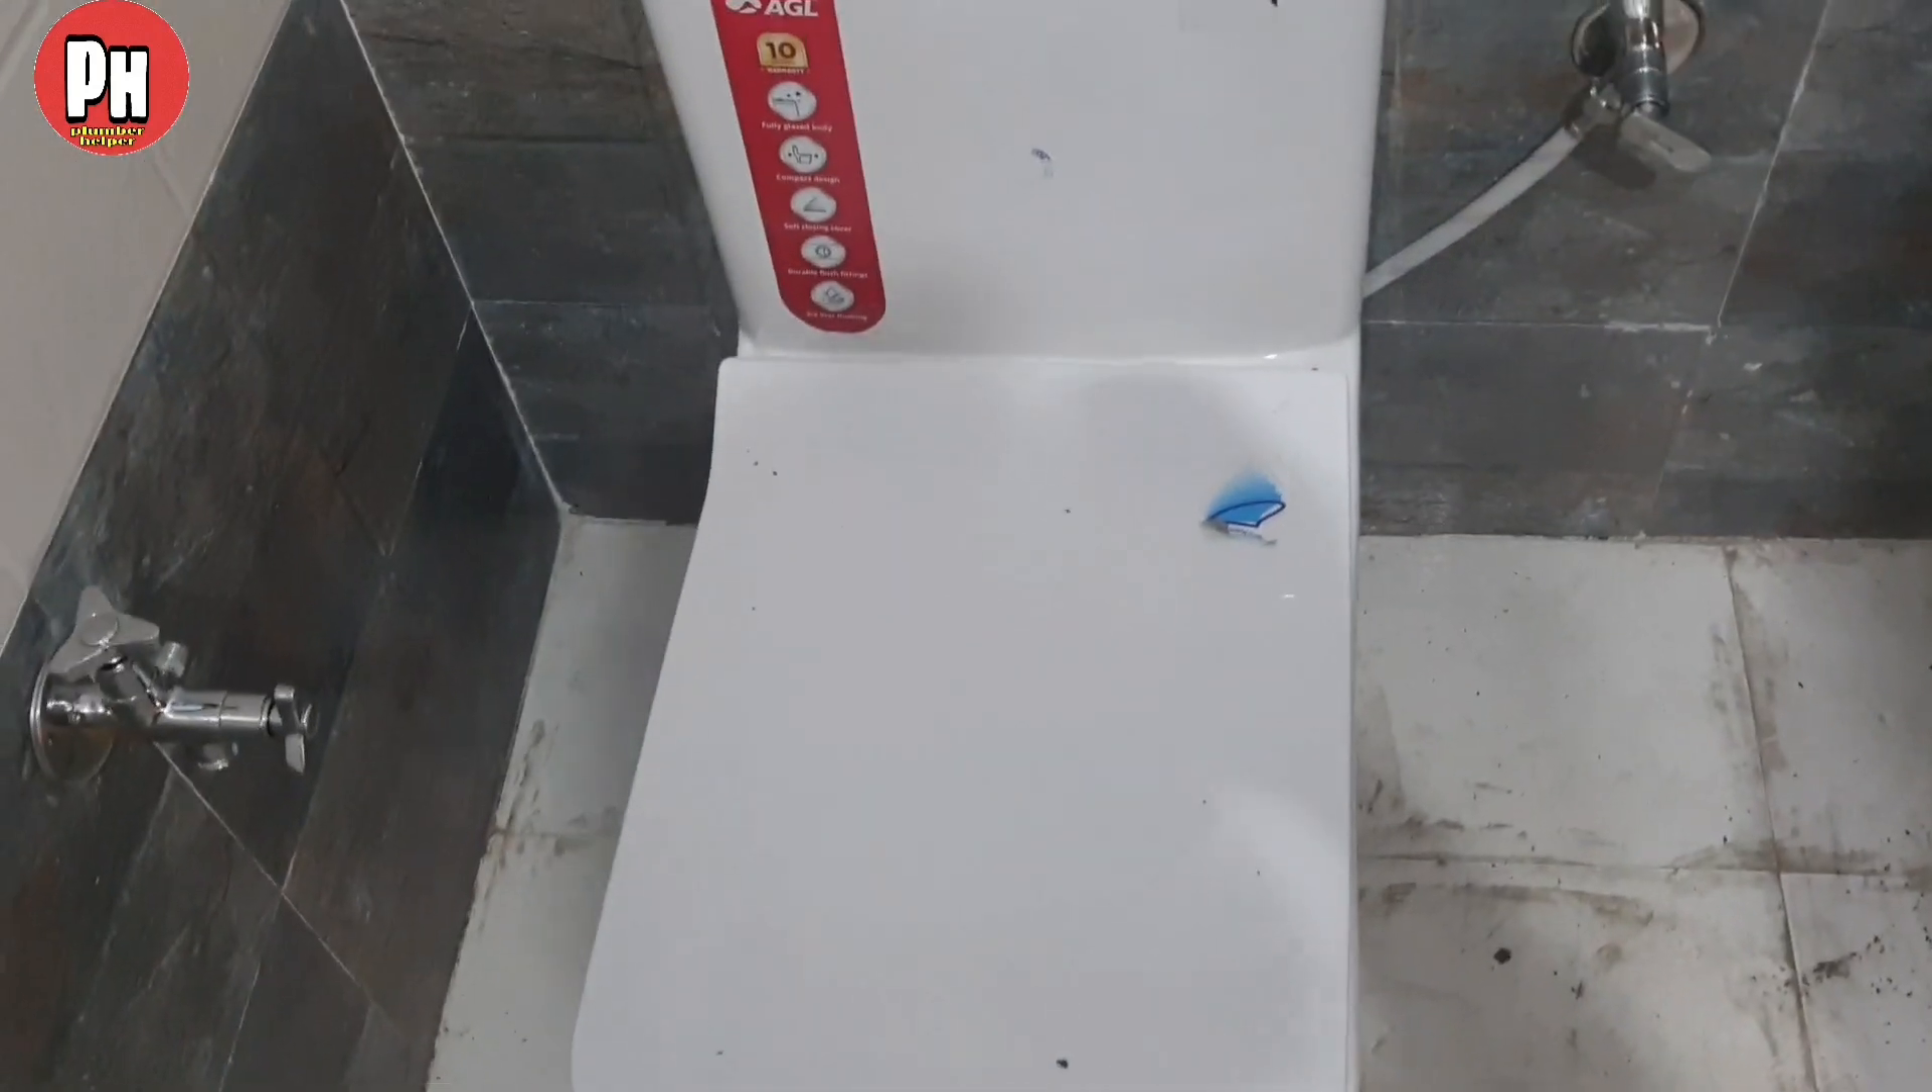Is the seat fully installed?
Yes.